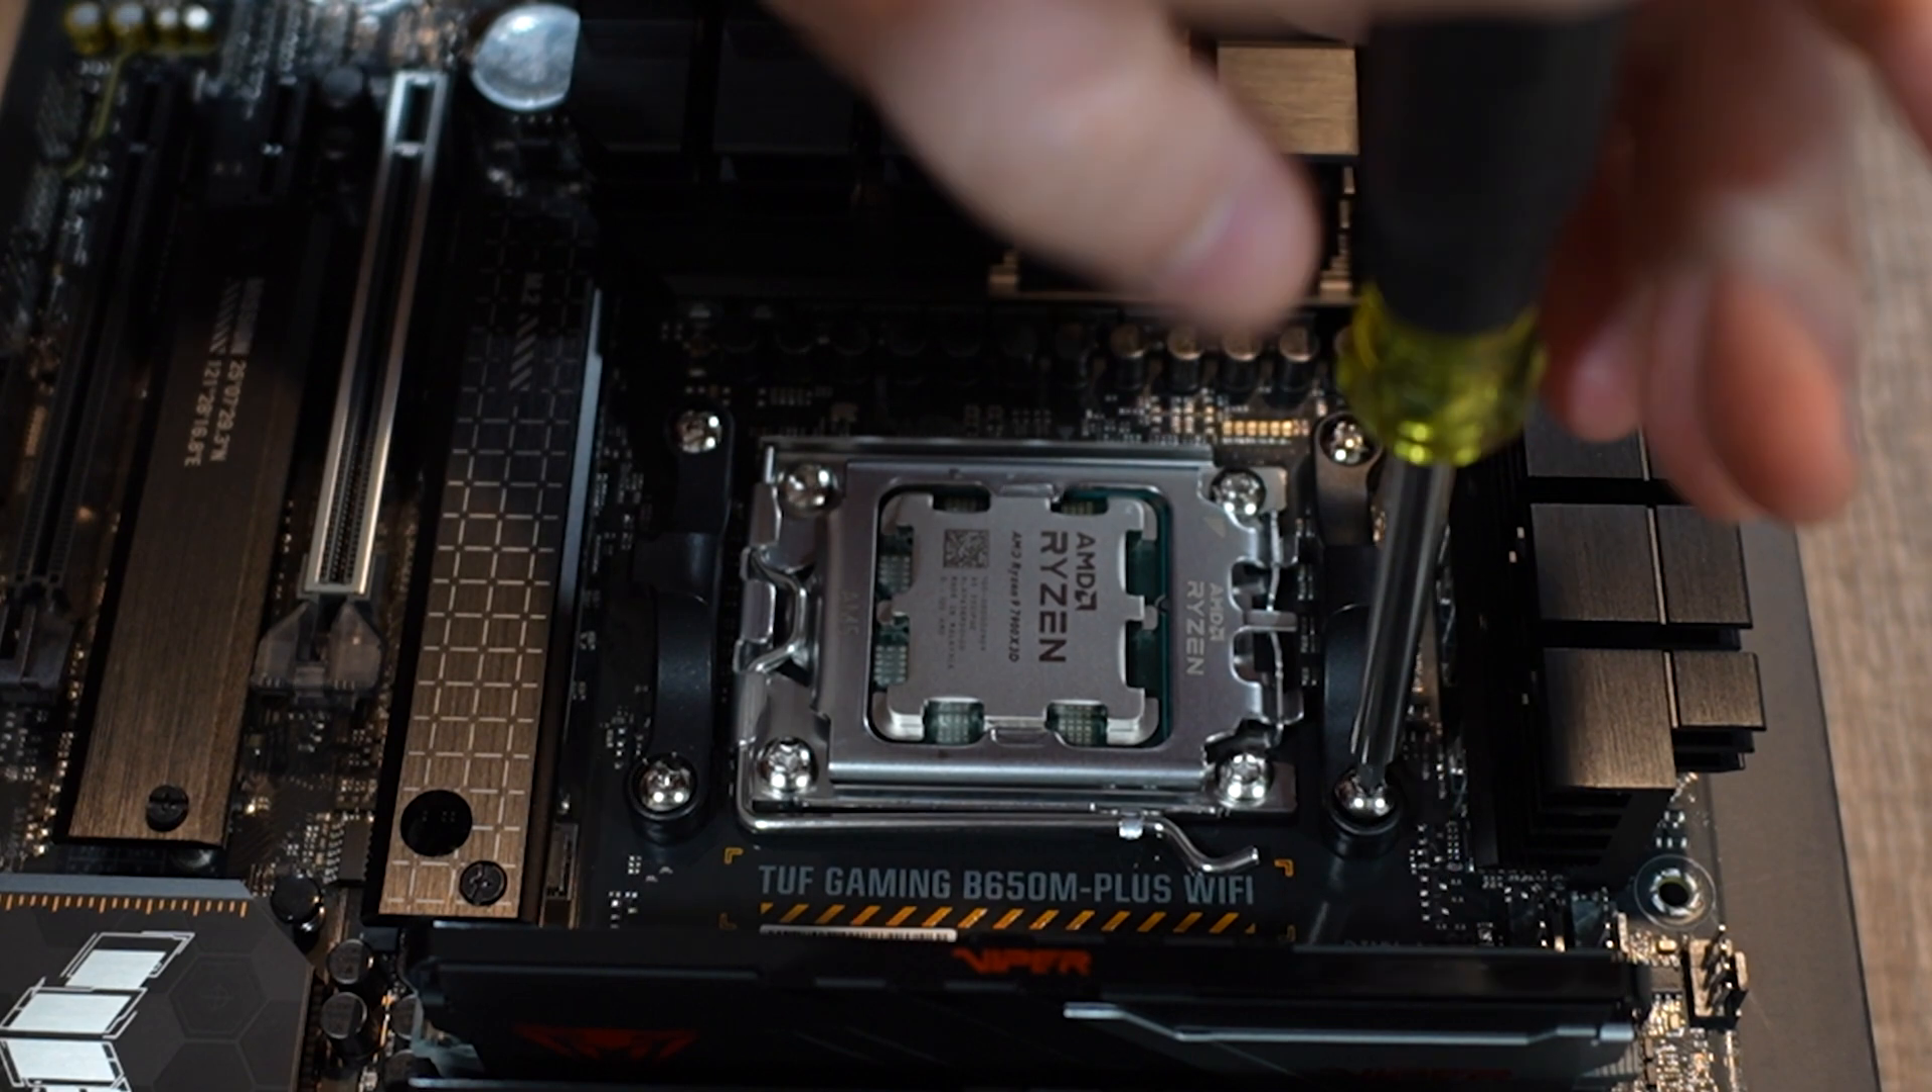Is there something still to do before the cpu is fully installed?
No.